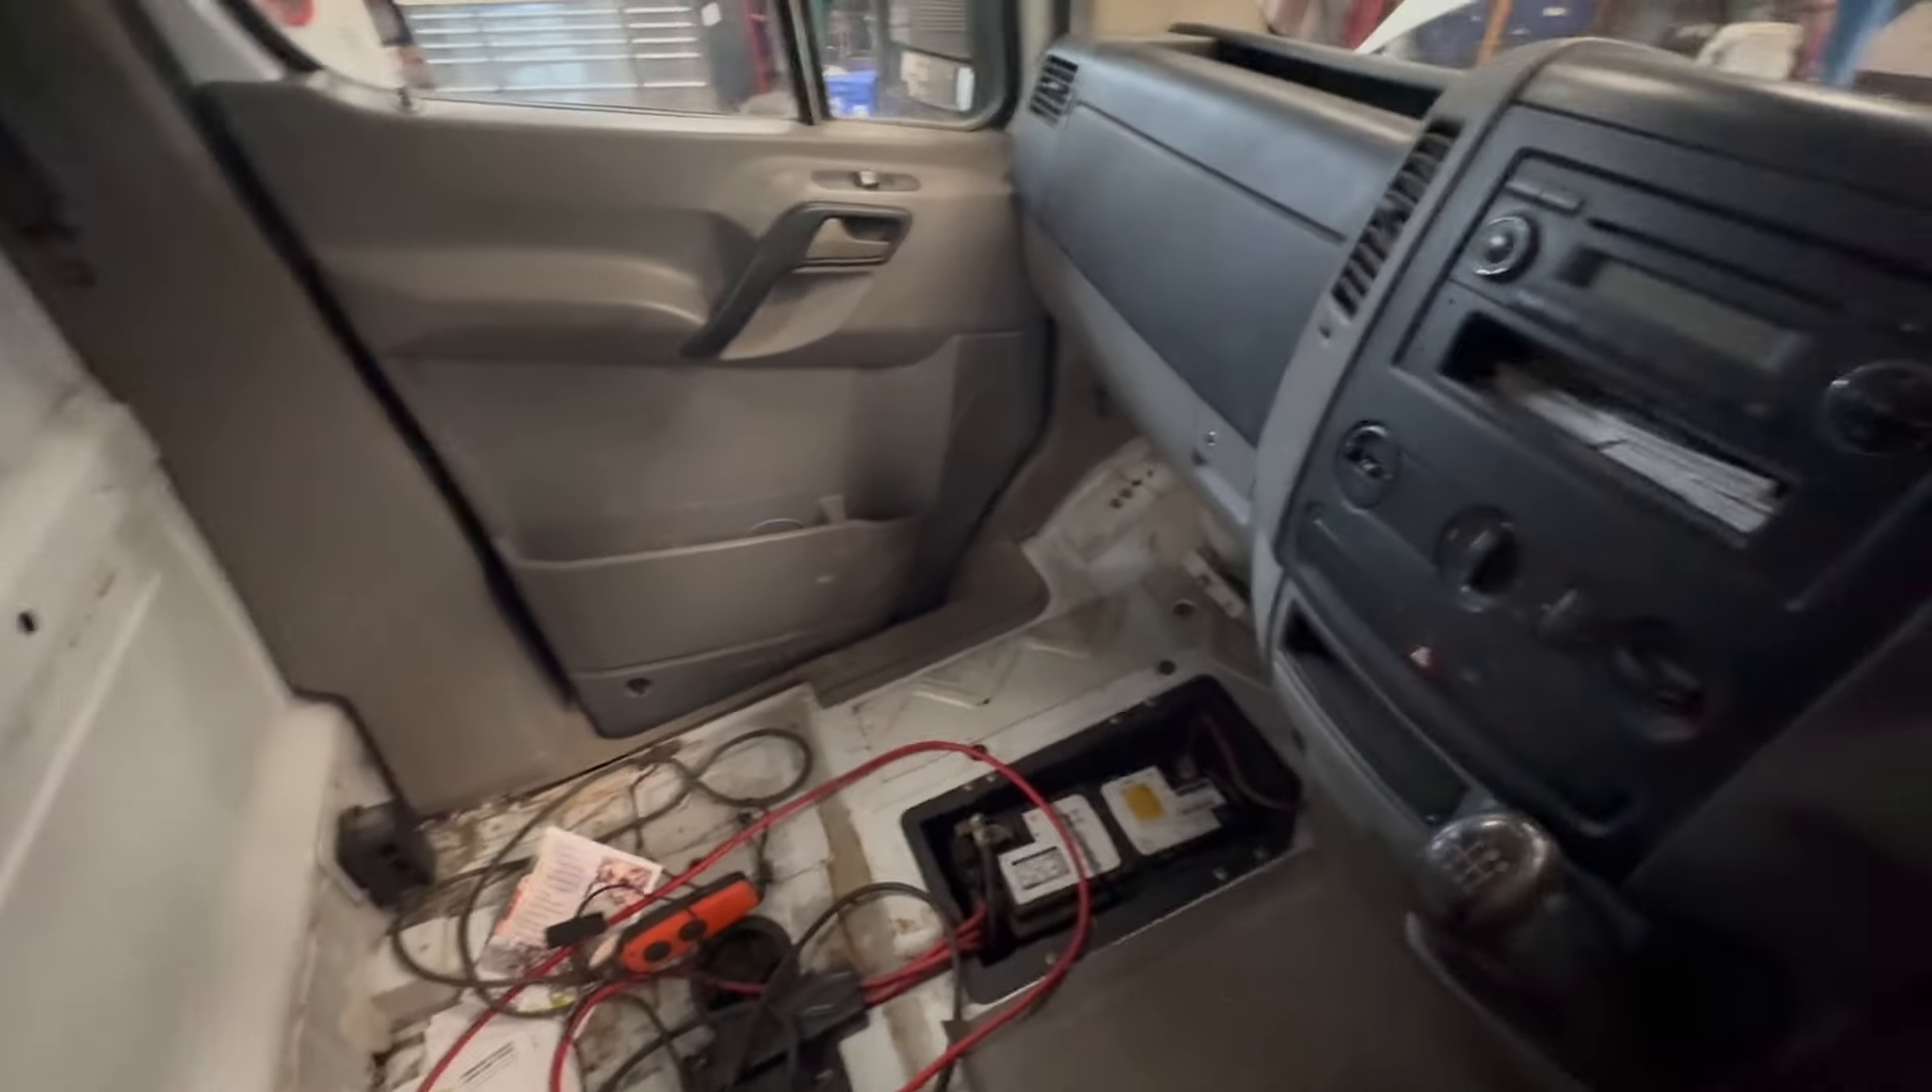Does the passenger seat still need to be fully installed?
Yes.